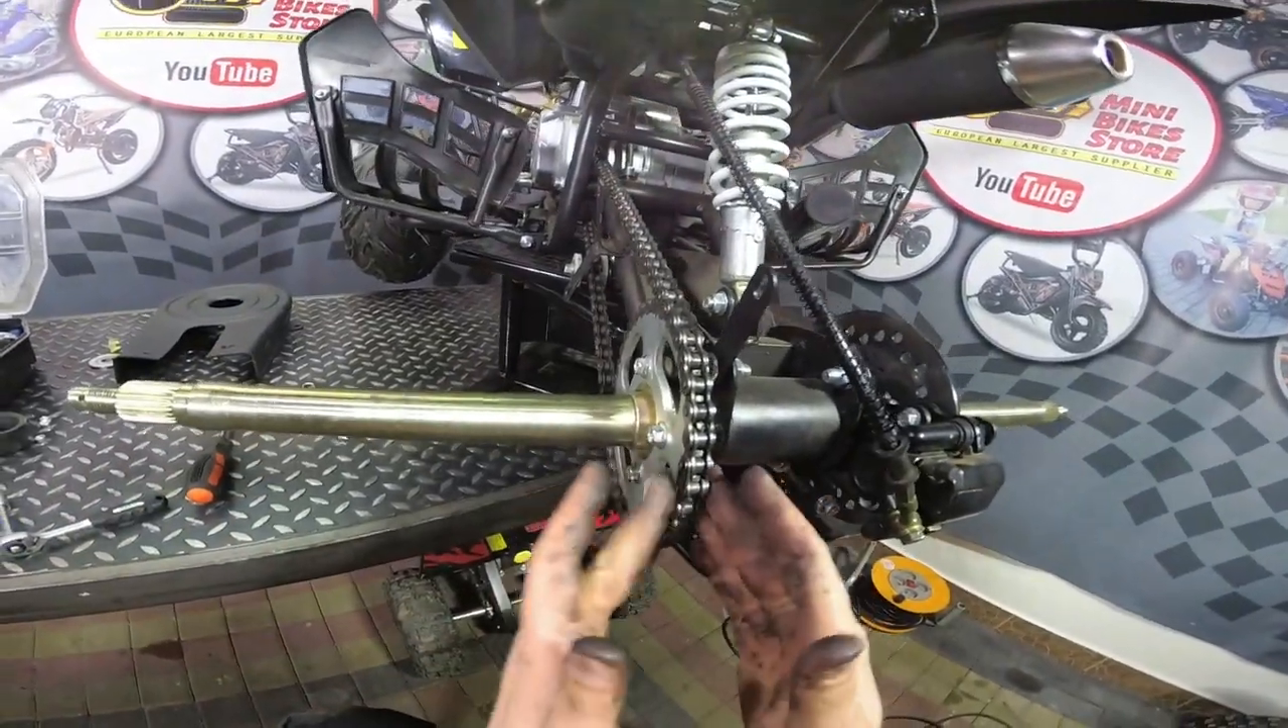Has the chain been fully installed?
Yes.